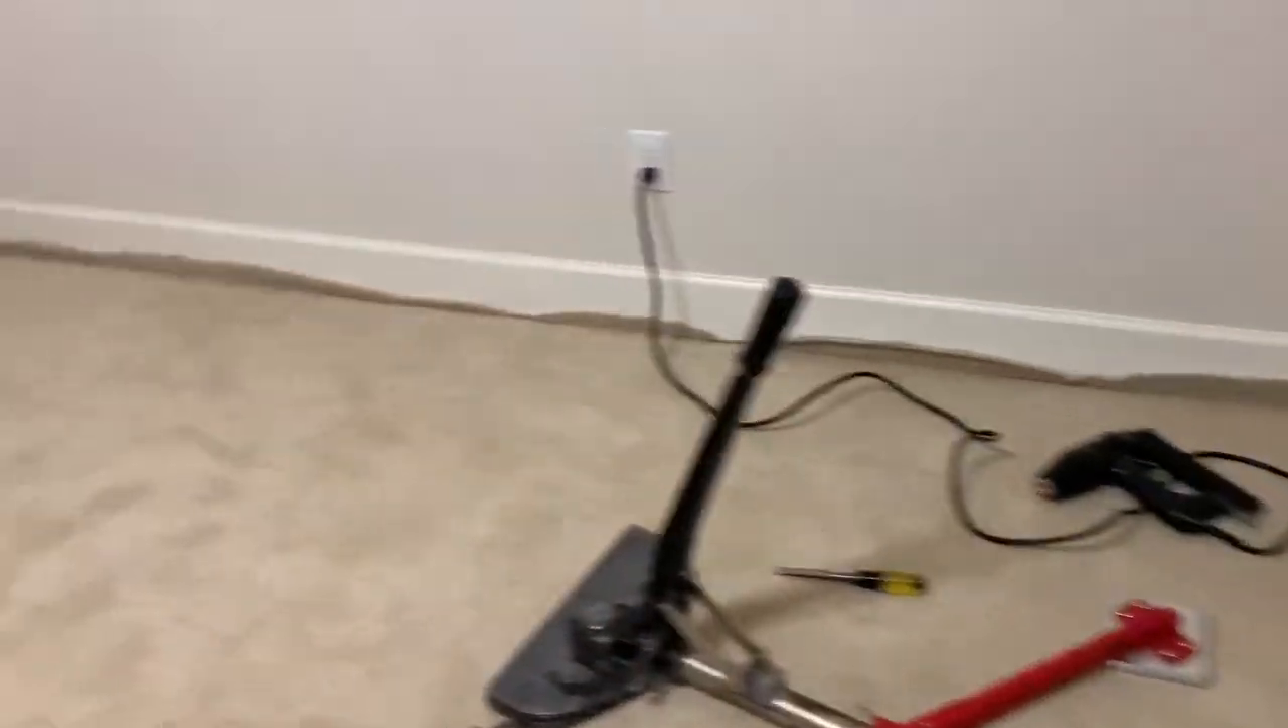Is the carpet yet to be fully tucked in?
Yes.